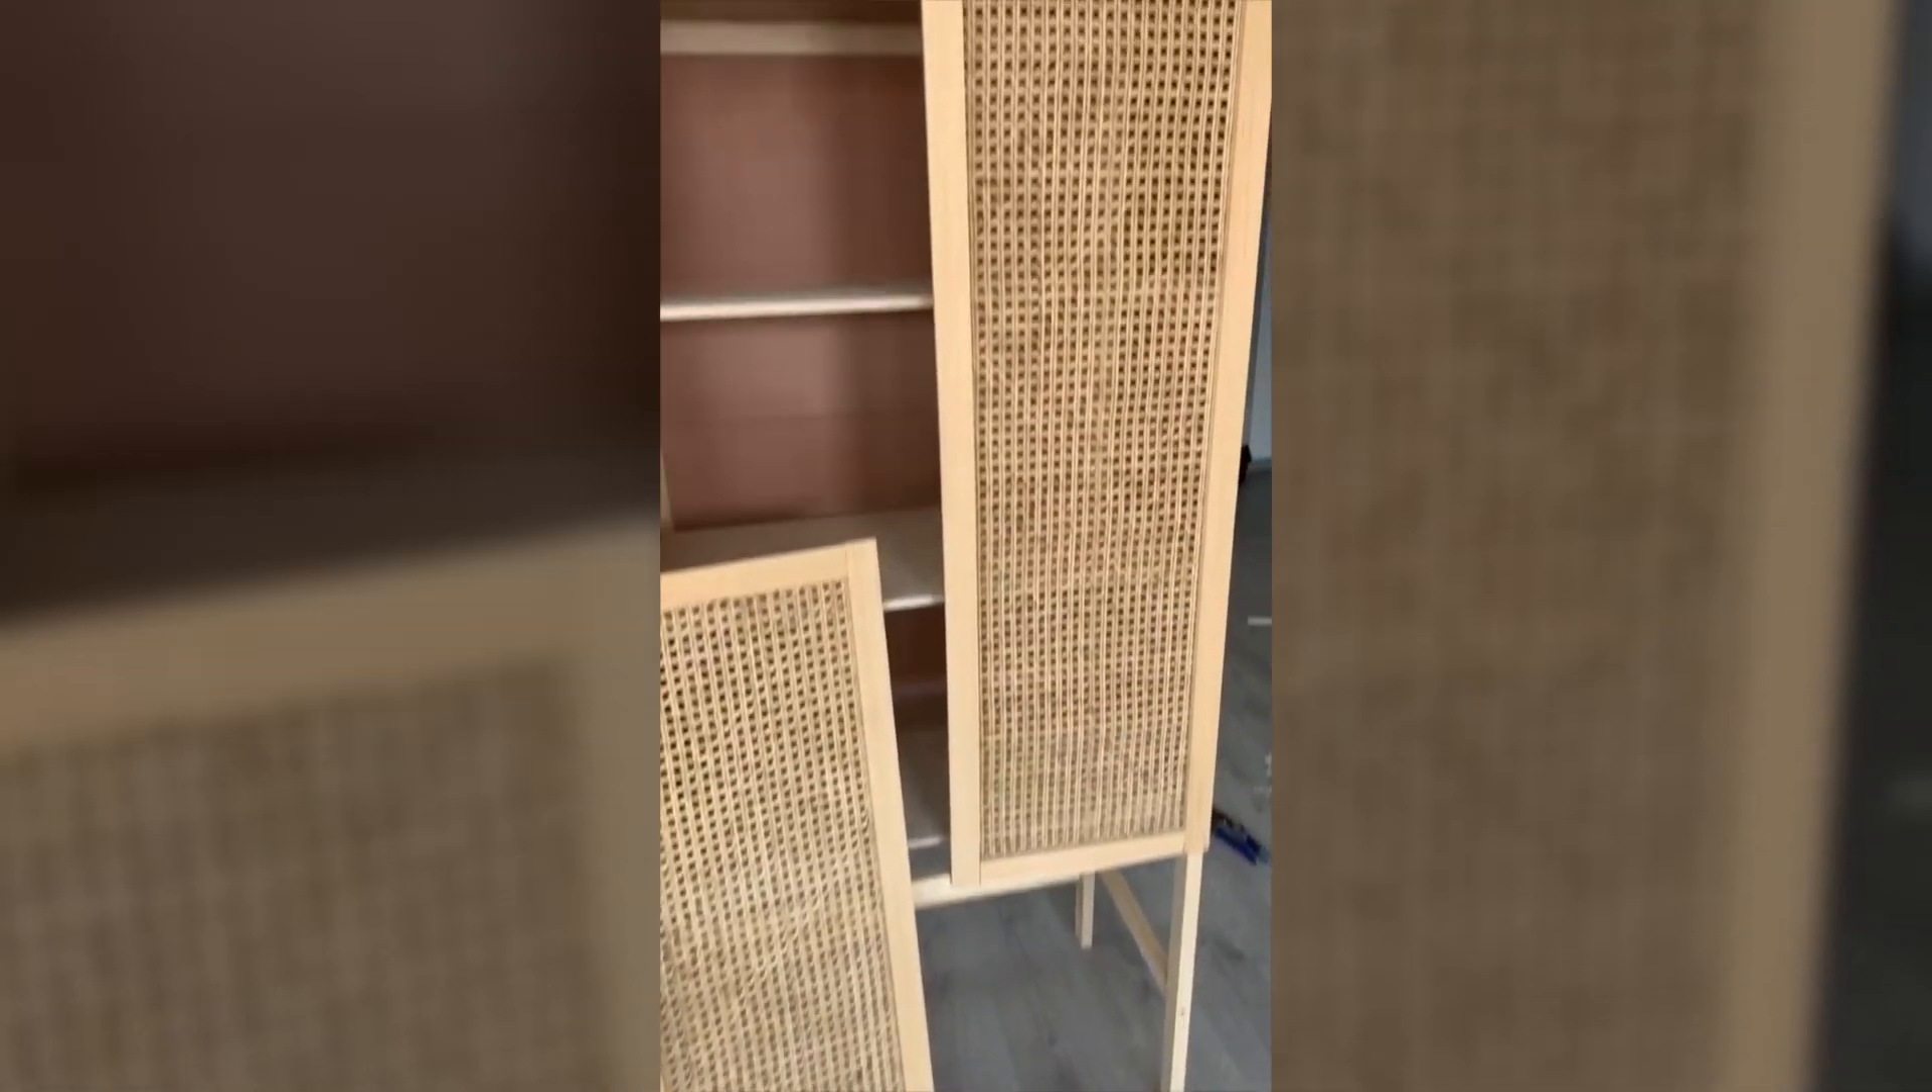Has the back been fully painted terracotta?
Yes.